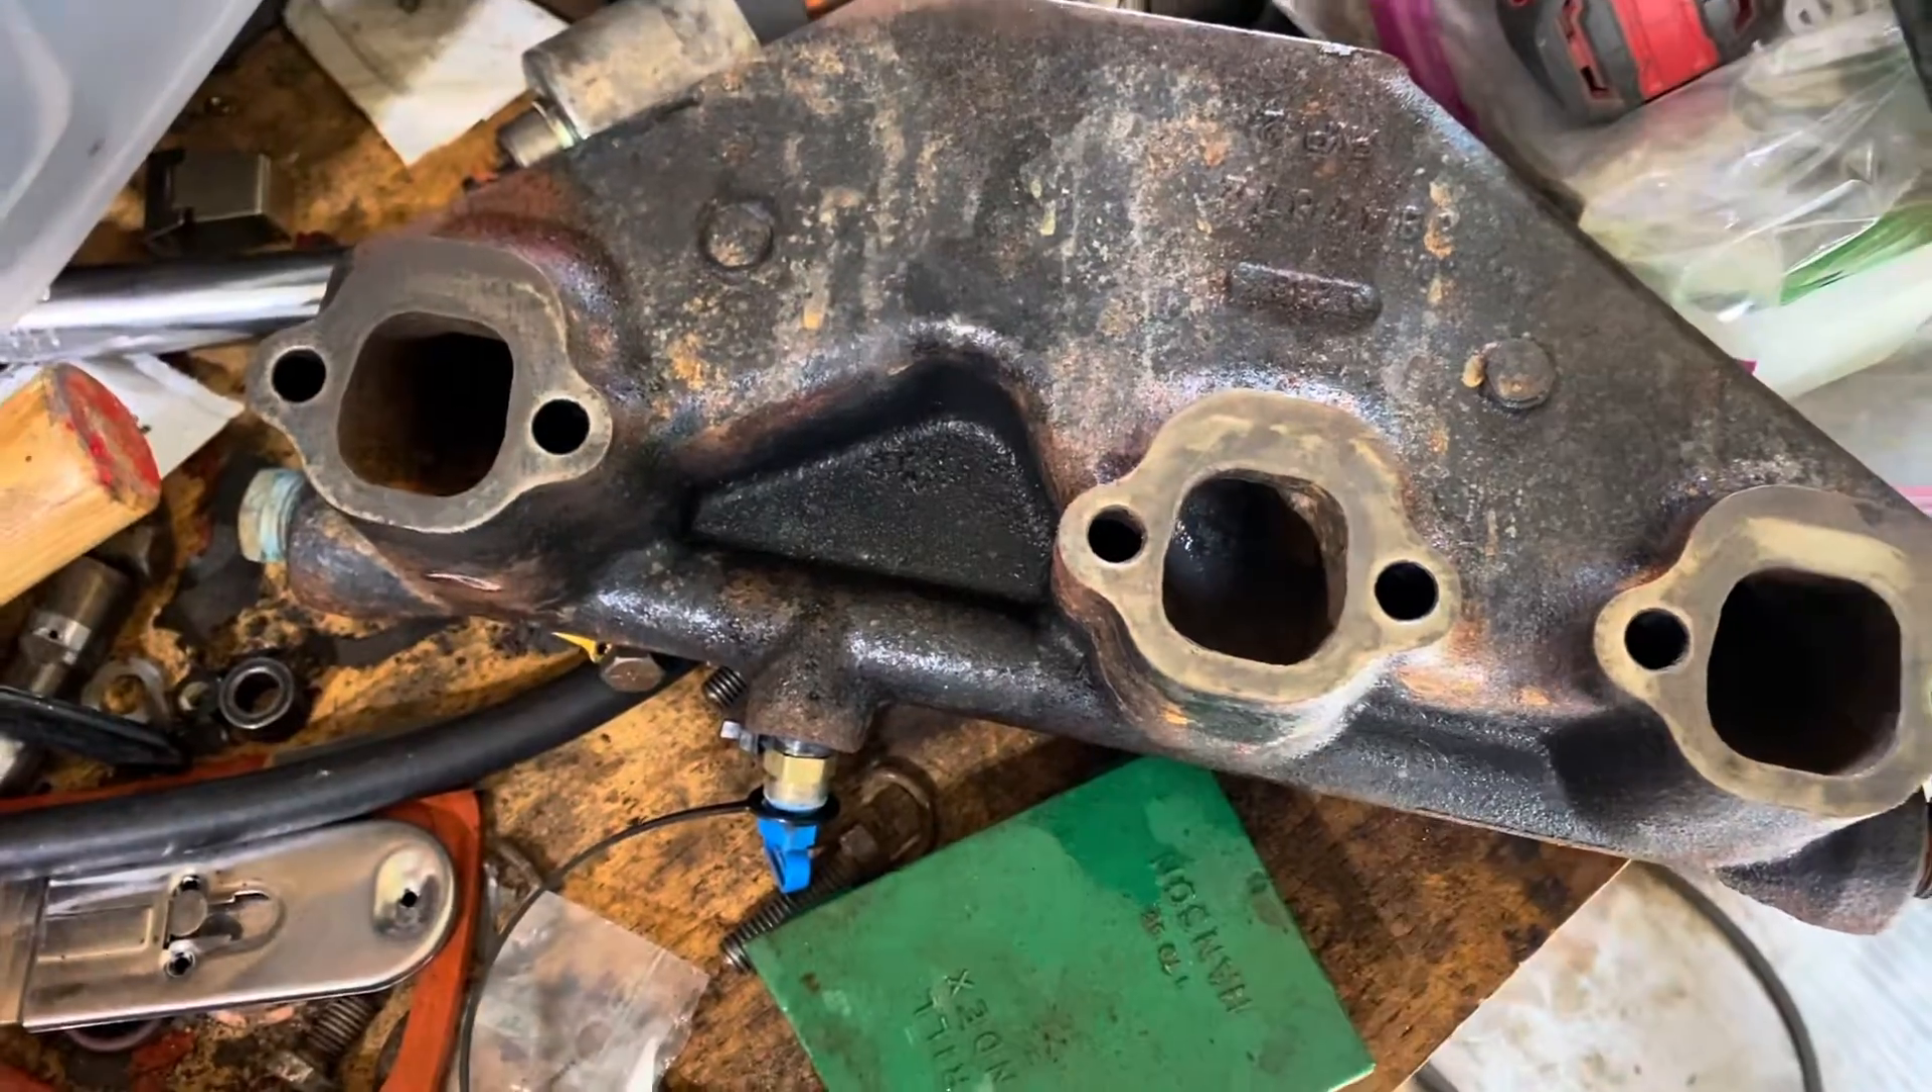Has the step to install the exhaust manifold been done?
No.